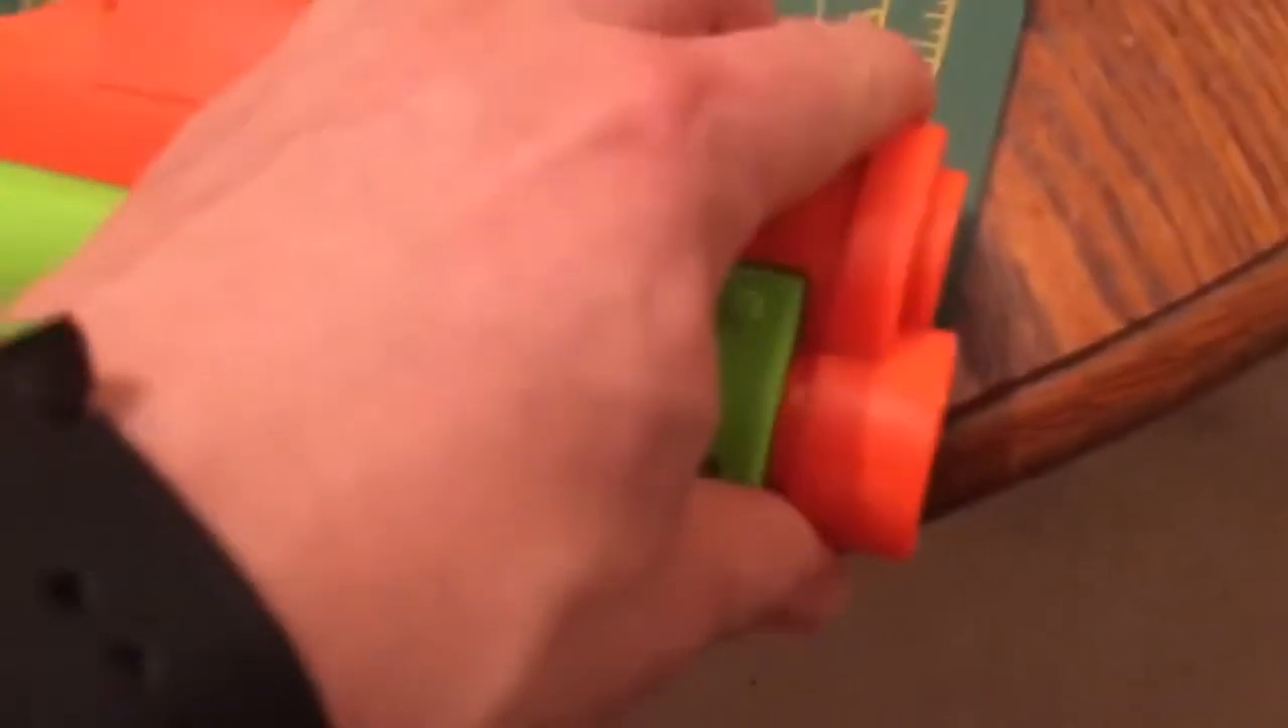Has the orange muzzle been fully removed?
No.